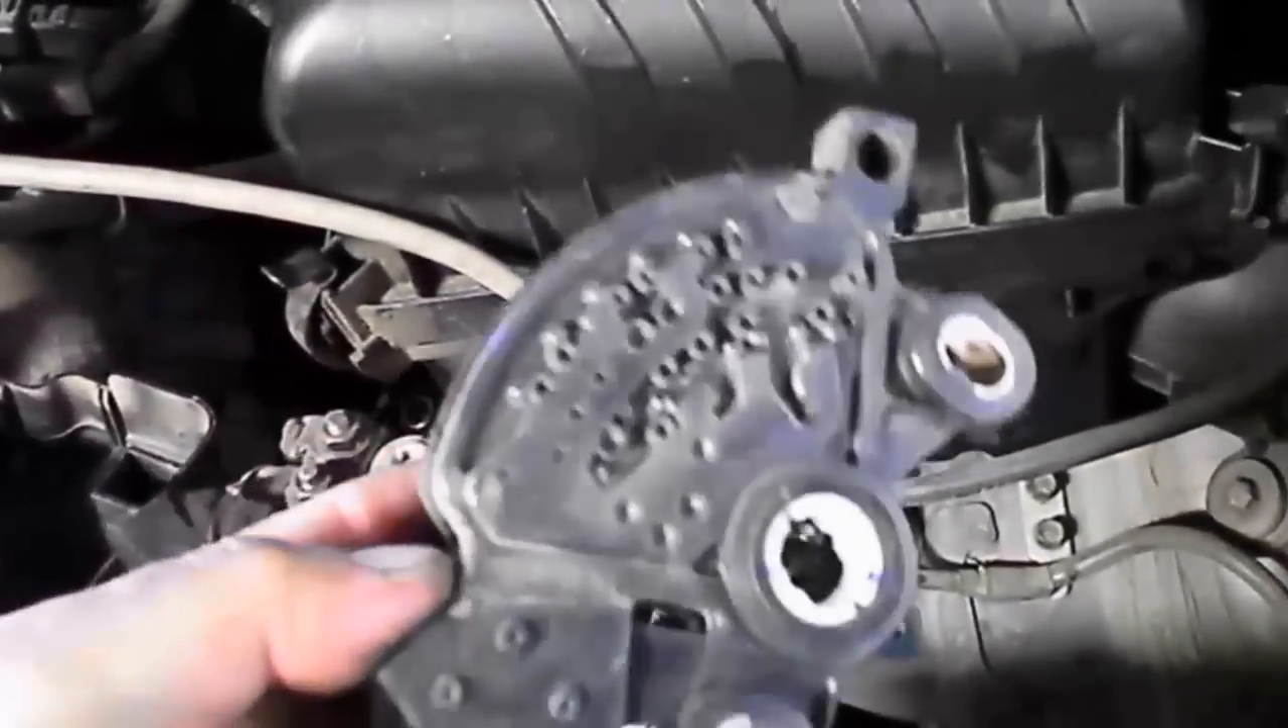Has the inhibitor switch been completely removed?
Yes.